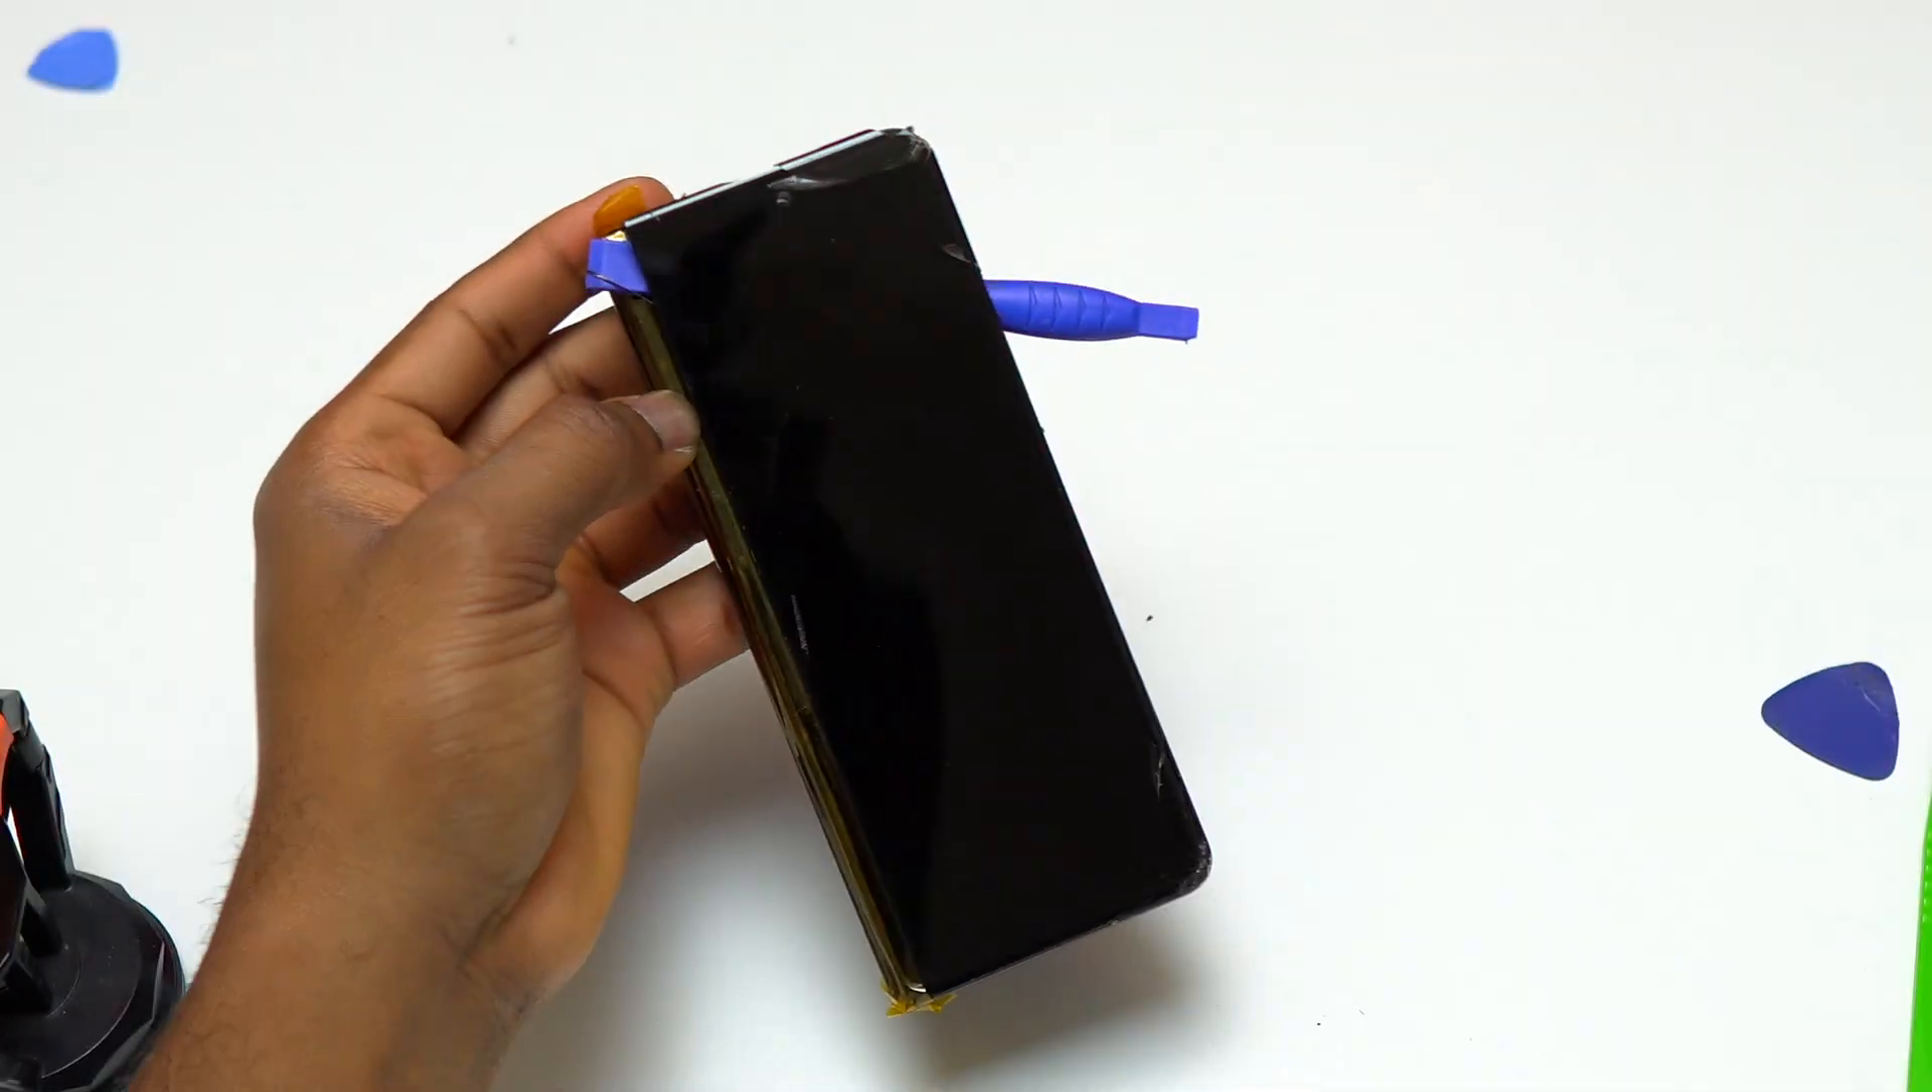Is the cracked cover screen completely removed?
No.